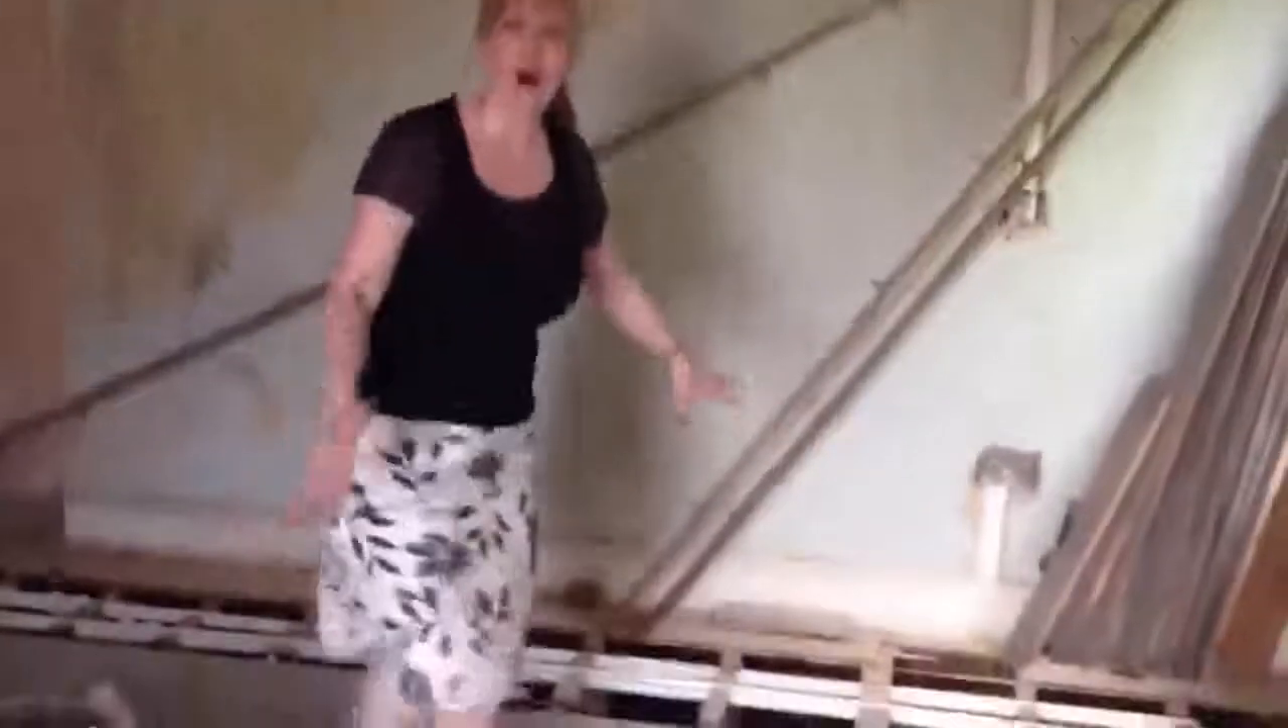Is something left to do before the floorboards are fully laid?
Yes.